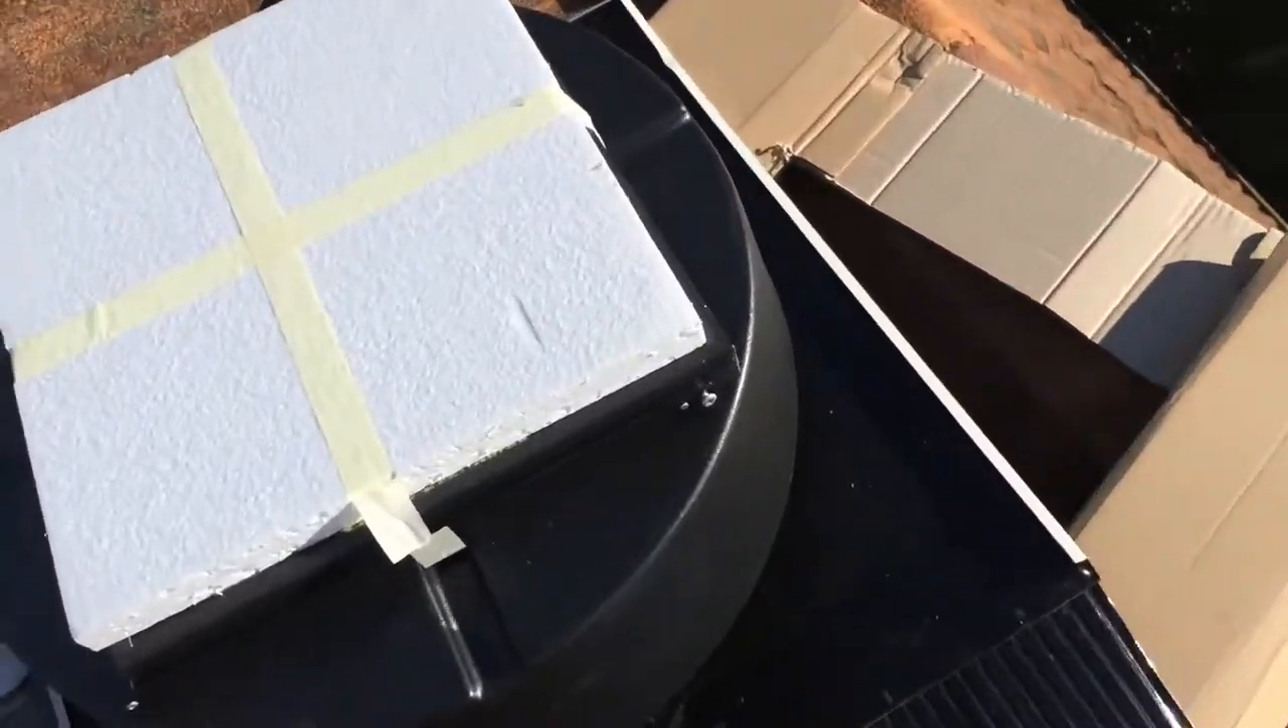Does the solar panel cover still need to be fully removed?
Yes.